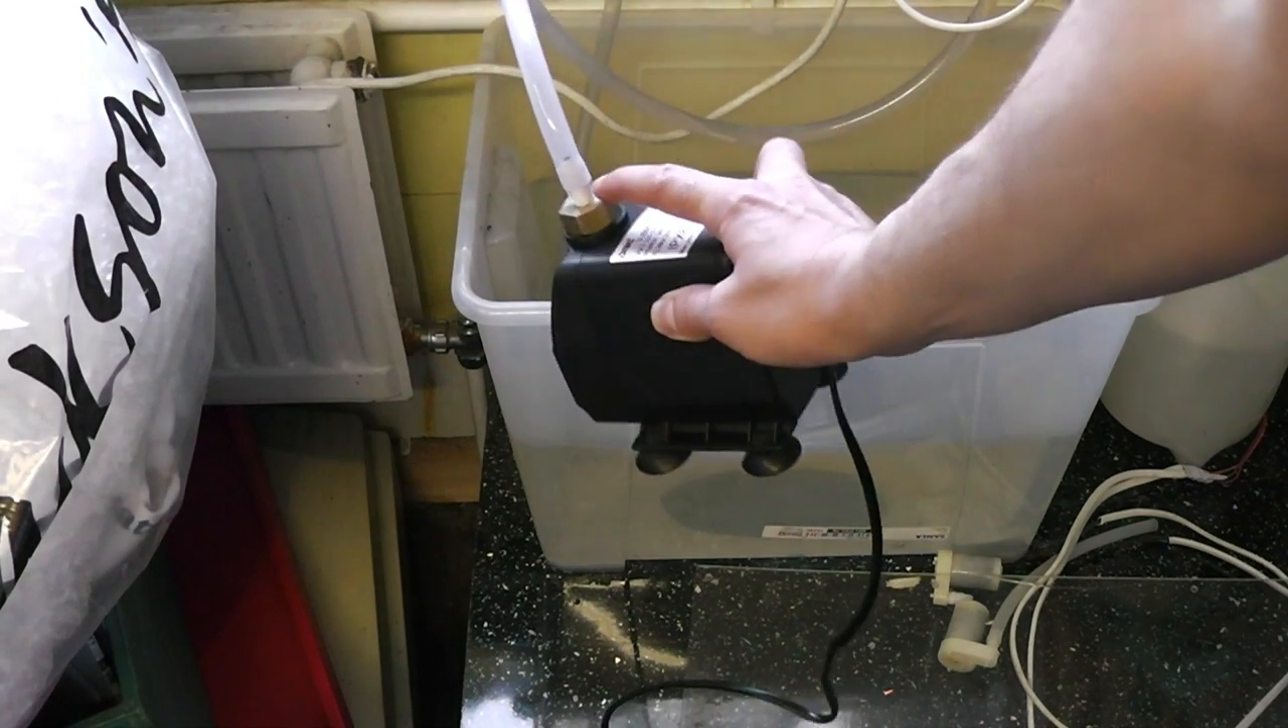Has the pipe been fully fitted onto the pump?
Yes.